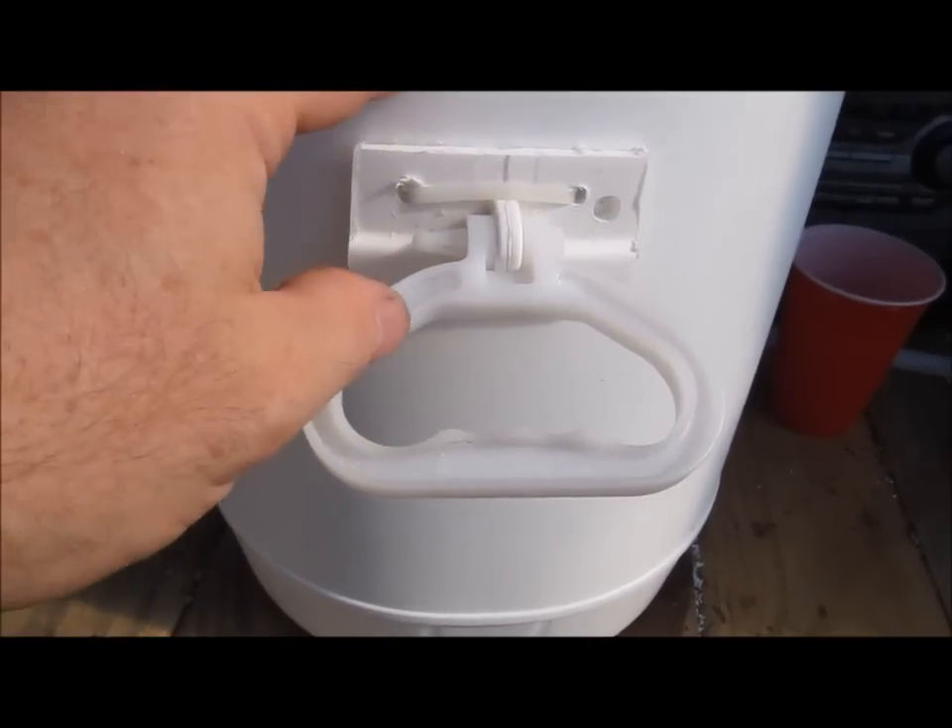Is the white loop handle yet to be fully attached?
No.